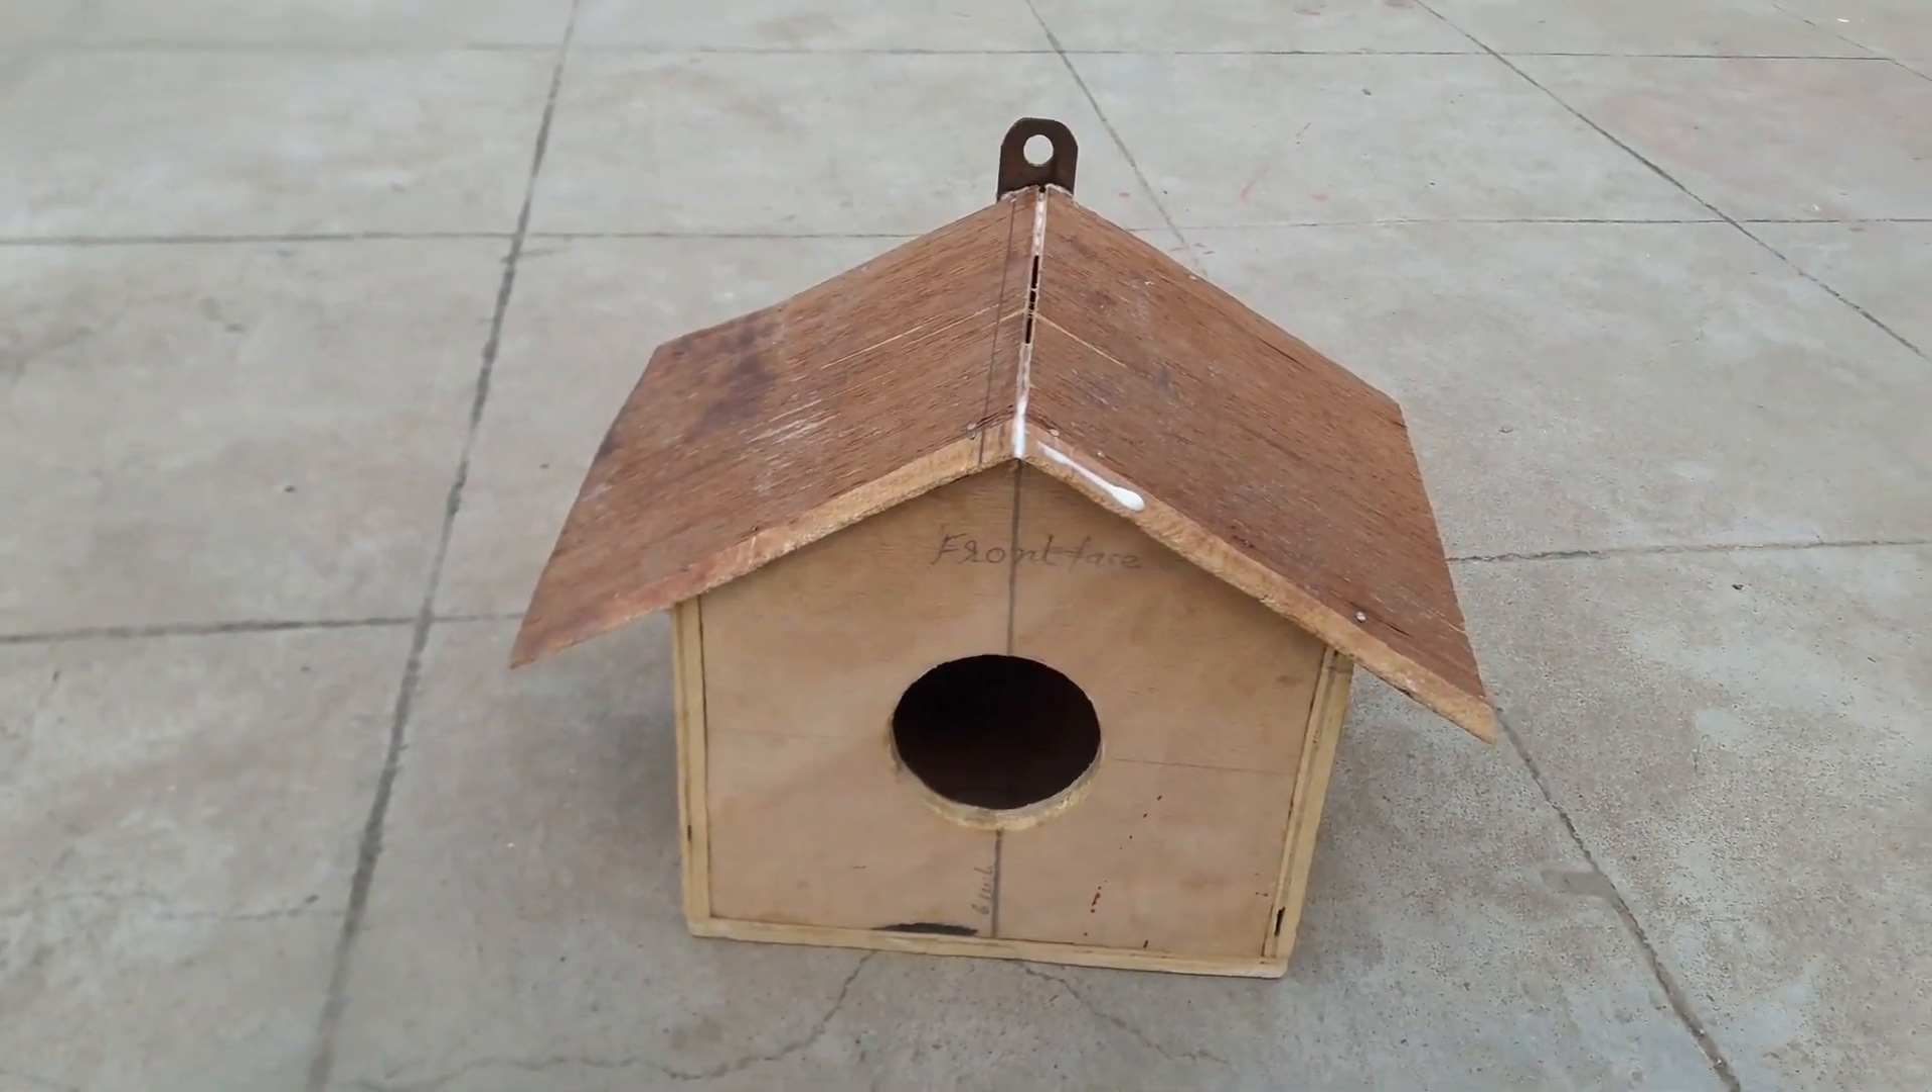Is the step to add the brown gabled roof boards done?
Yes.